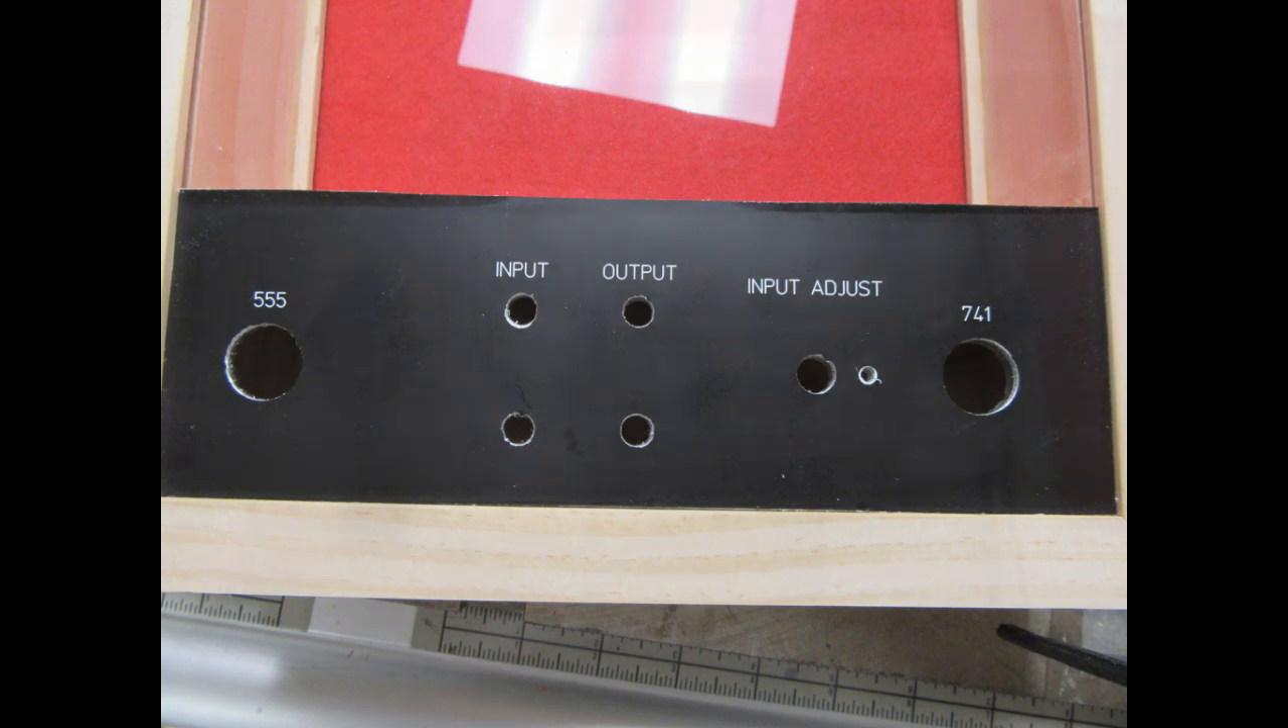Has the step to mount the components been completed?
No.